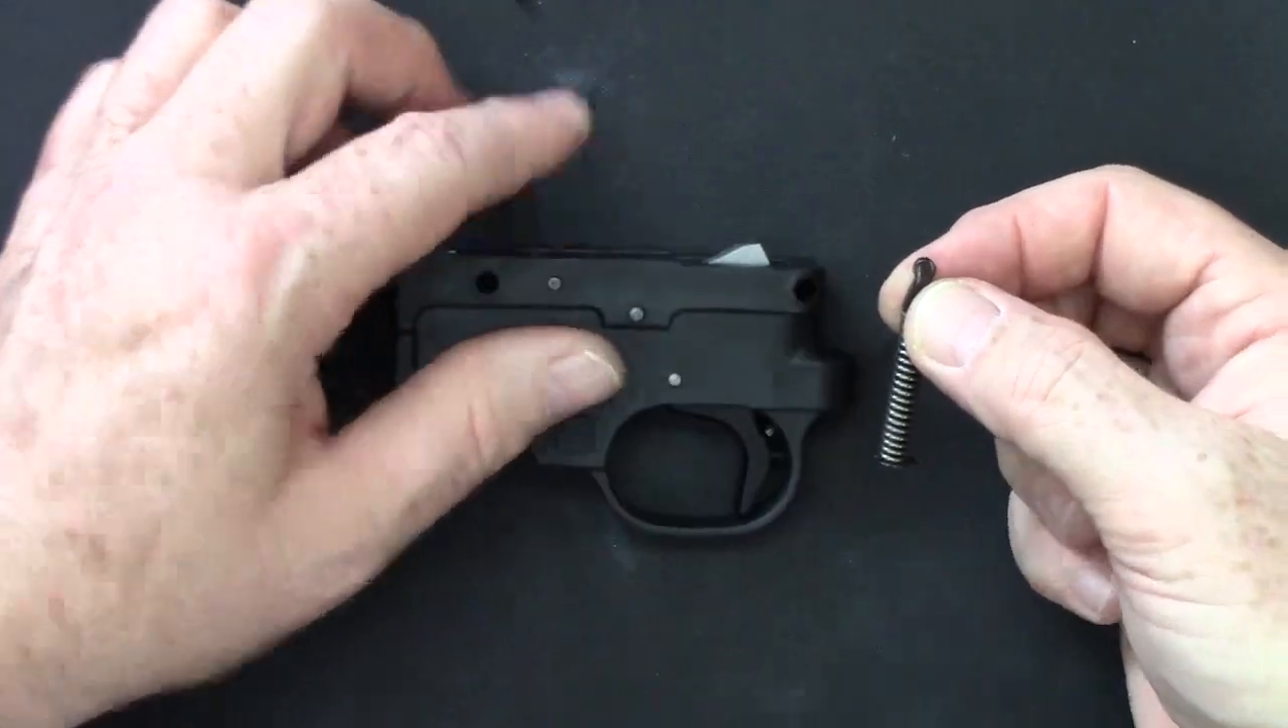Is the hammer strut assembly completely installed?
No.